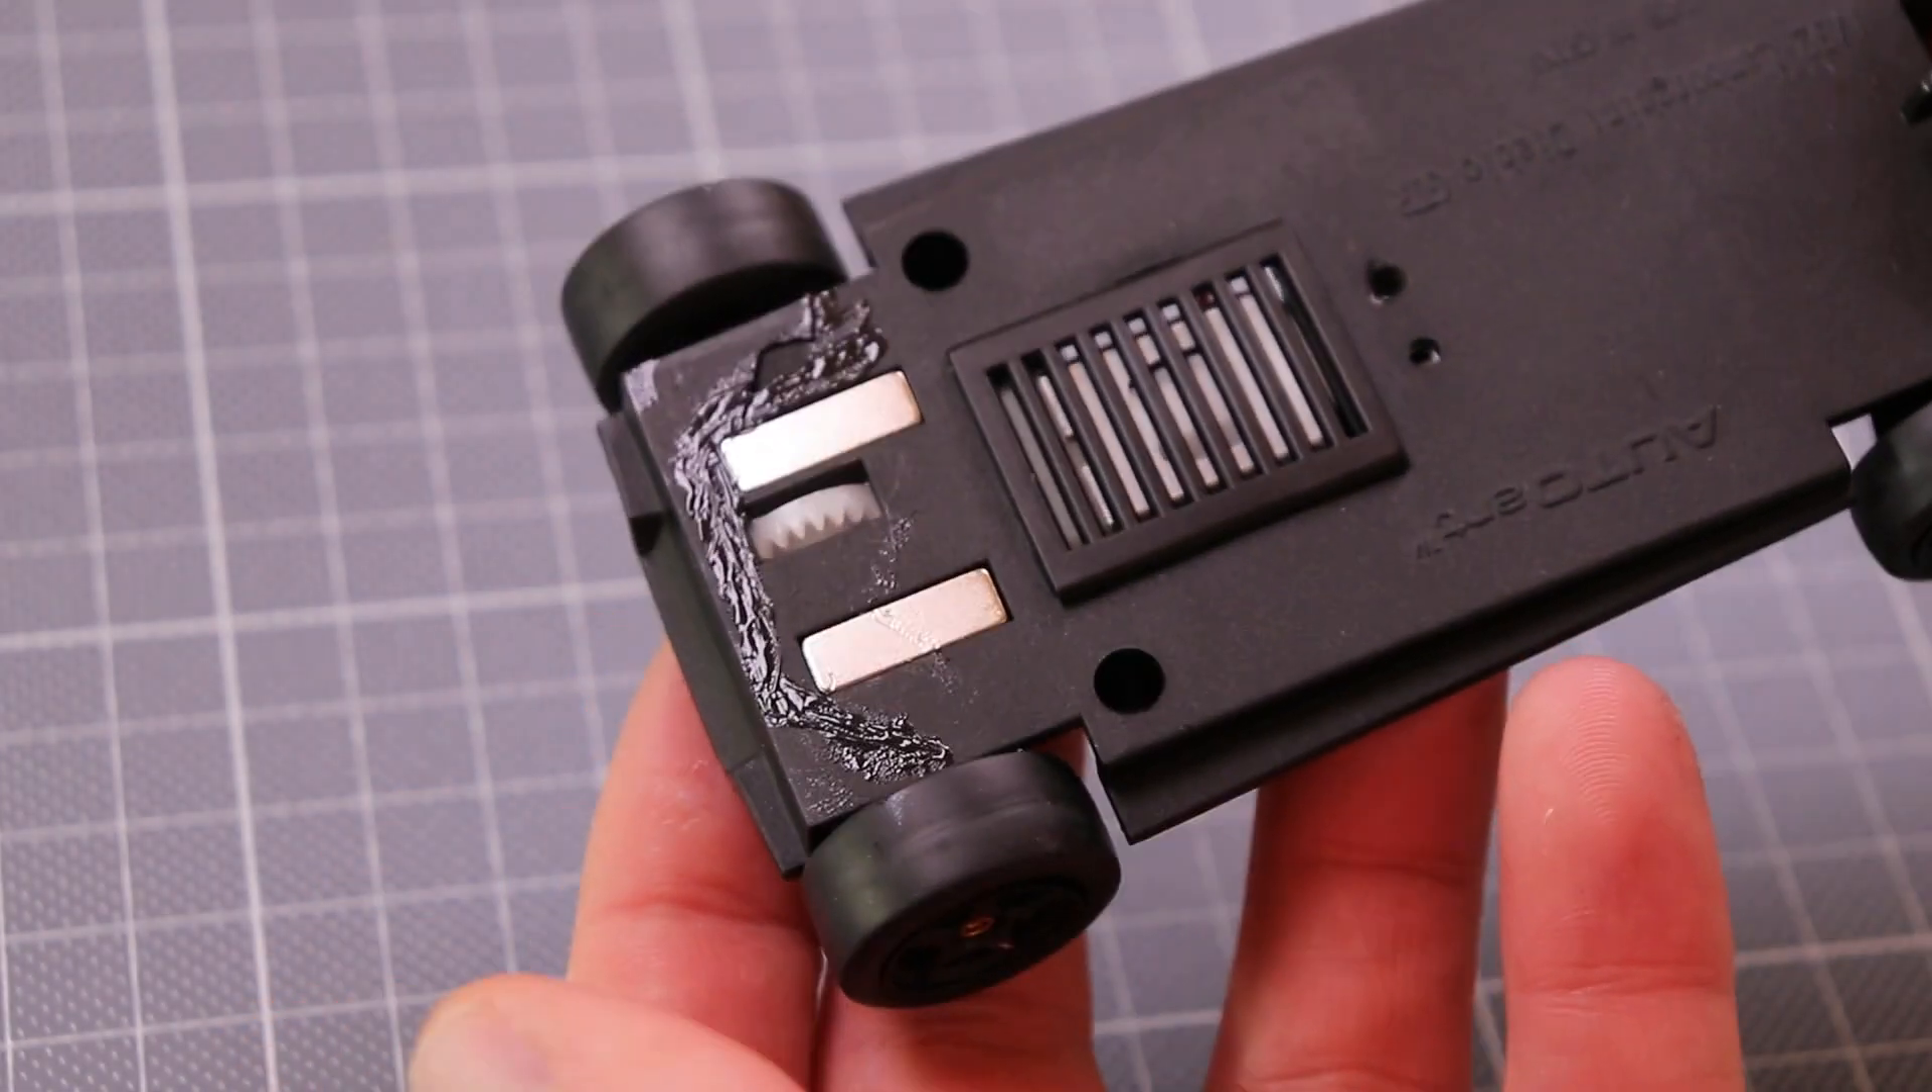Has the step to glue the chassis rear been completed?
Yes.